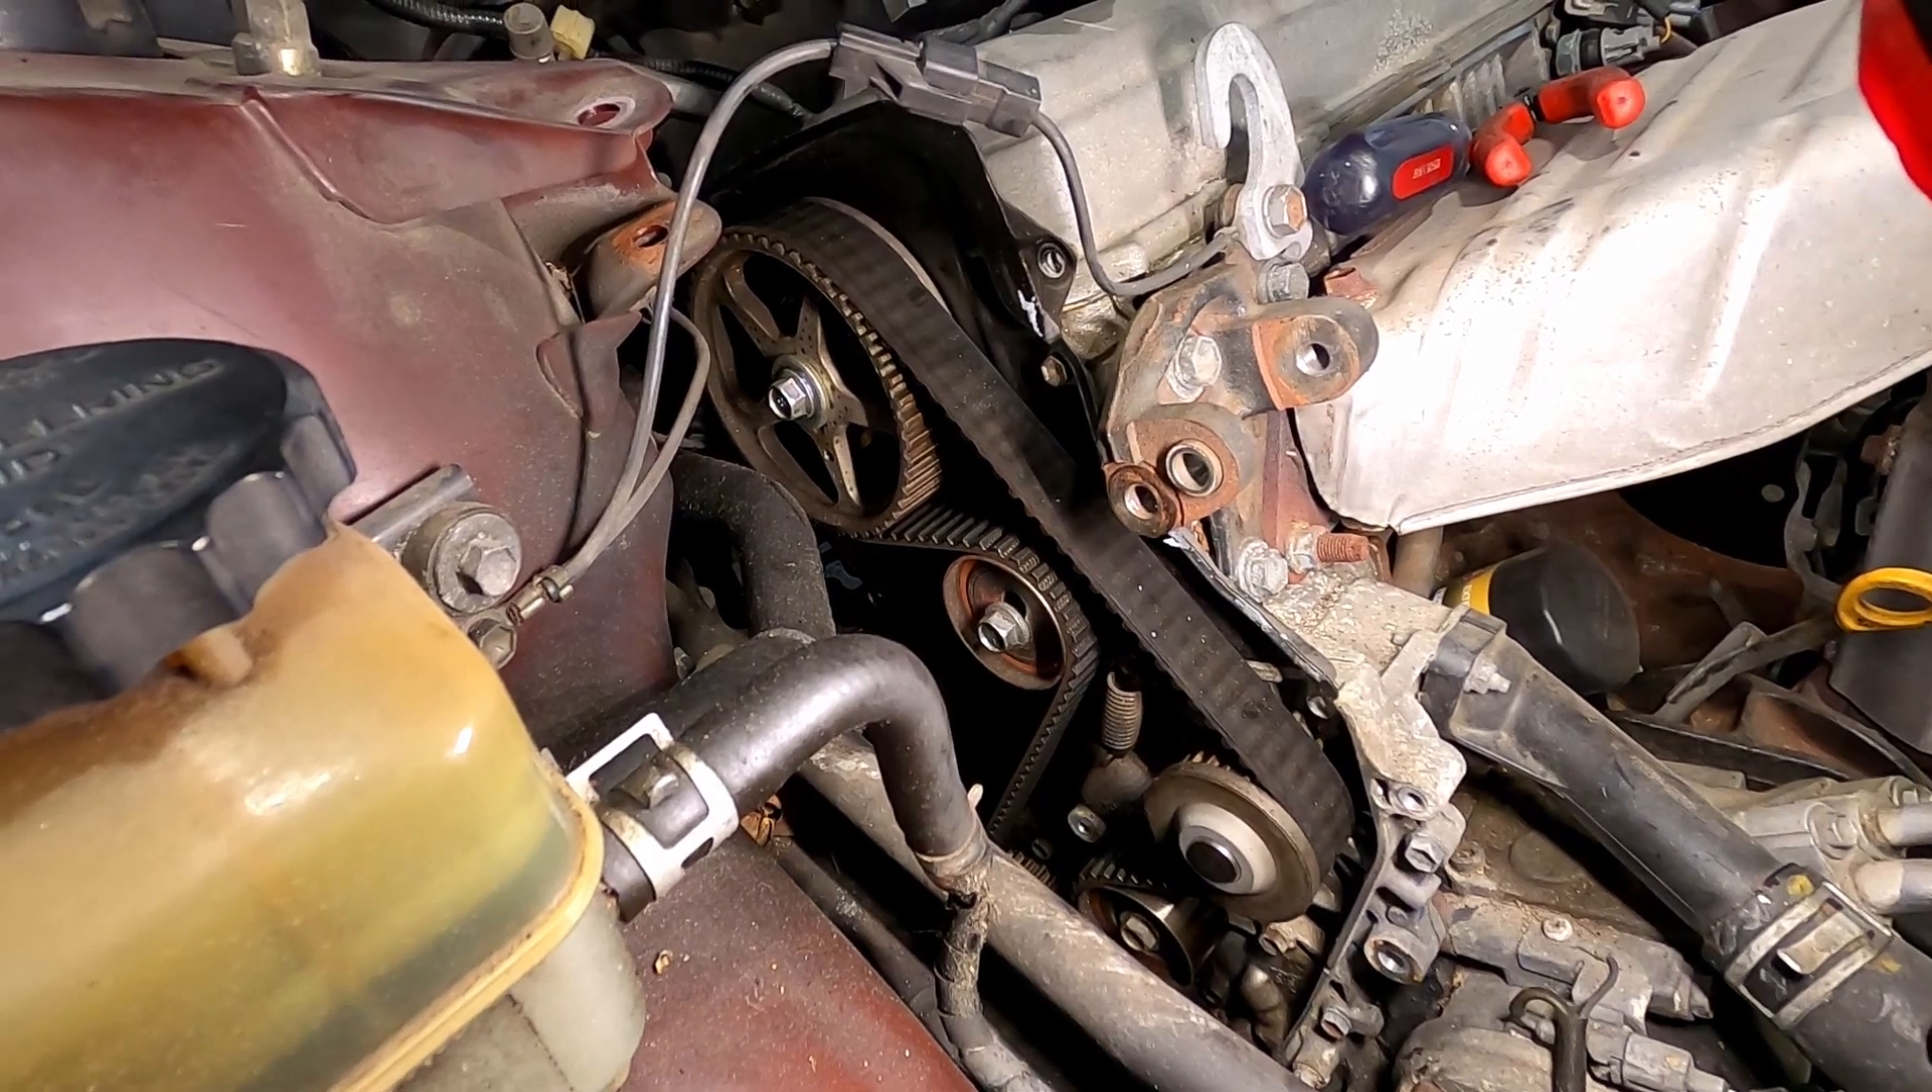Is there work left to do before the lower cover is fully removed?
No.